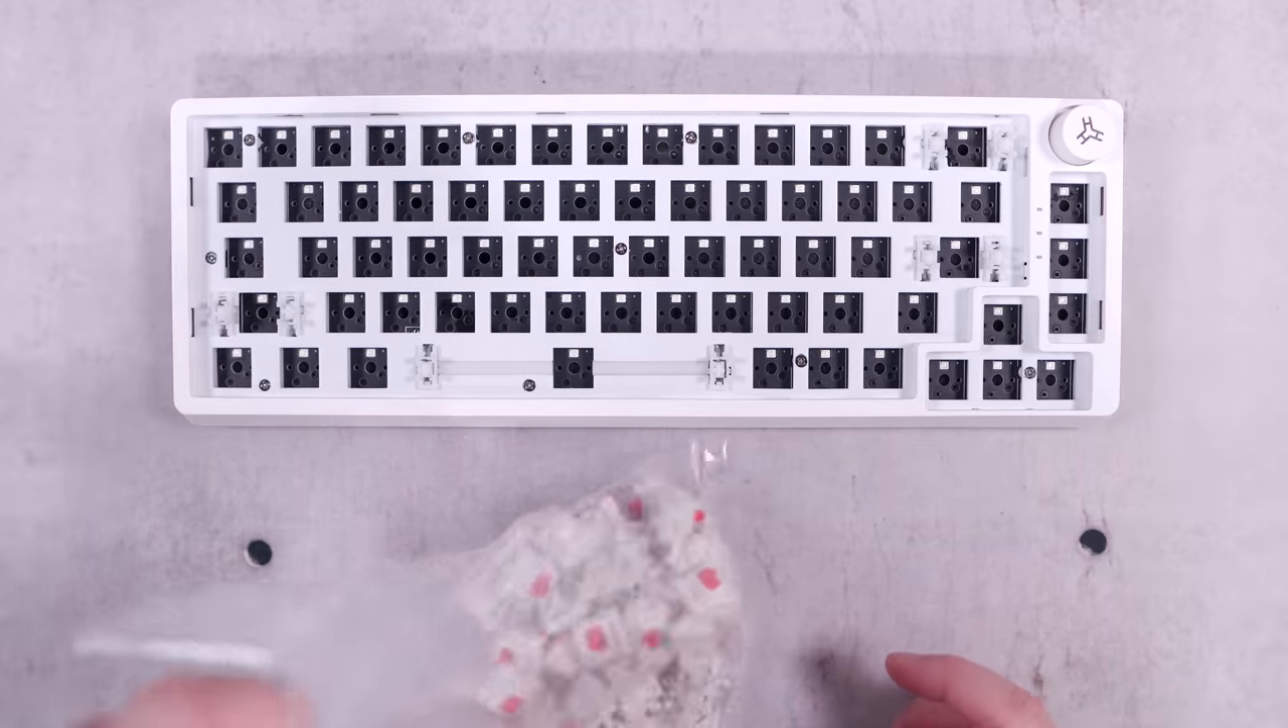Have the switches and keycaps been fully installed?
No.